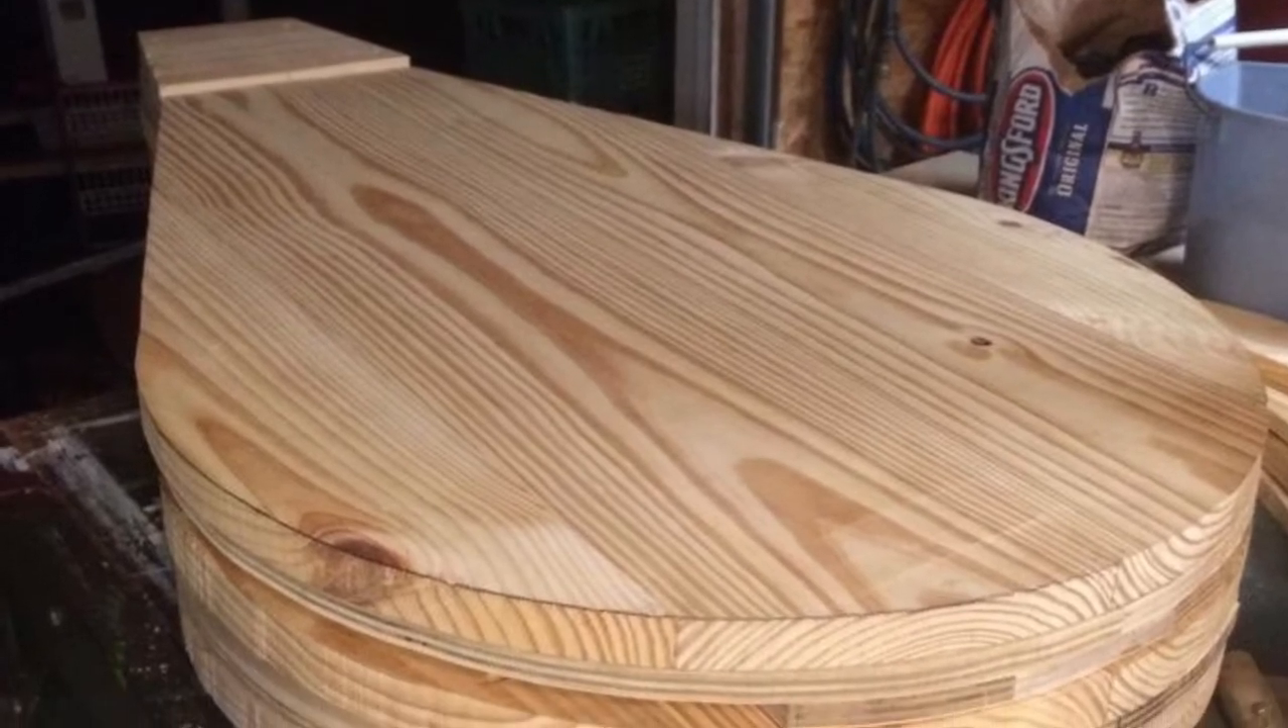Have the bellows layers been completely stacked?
Yes.